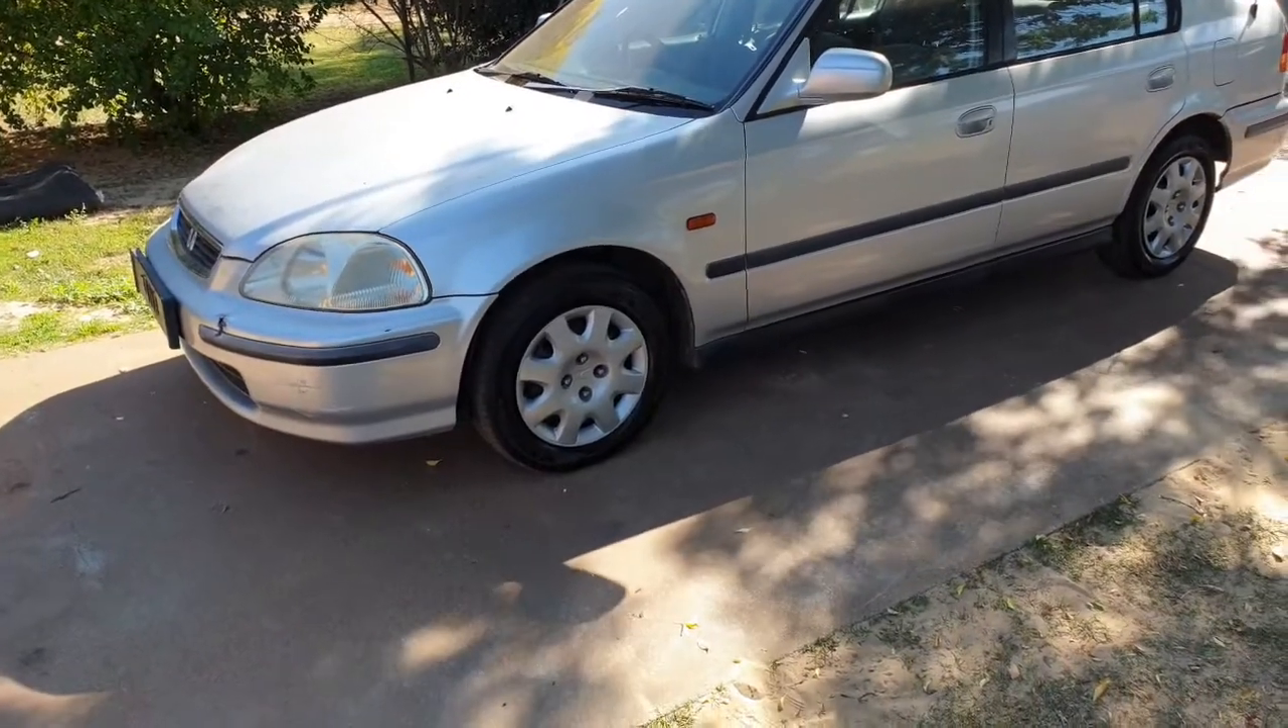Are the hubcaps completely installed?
Yes.